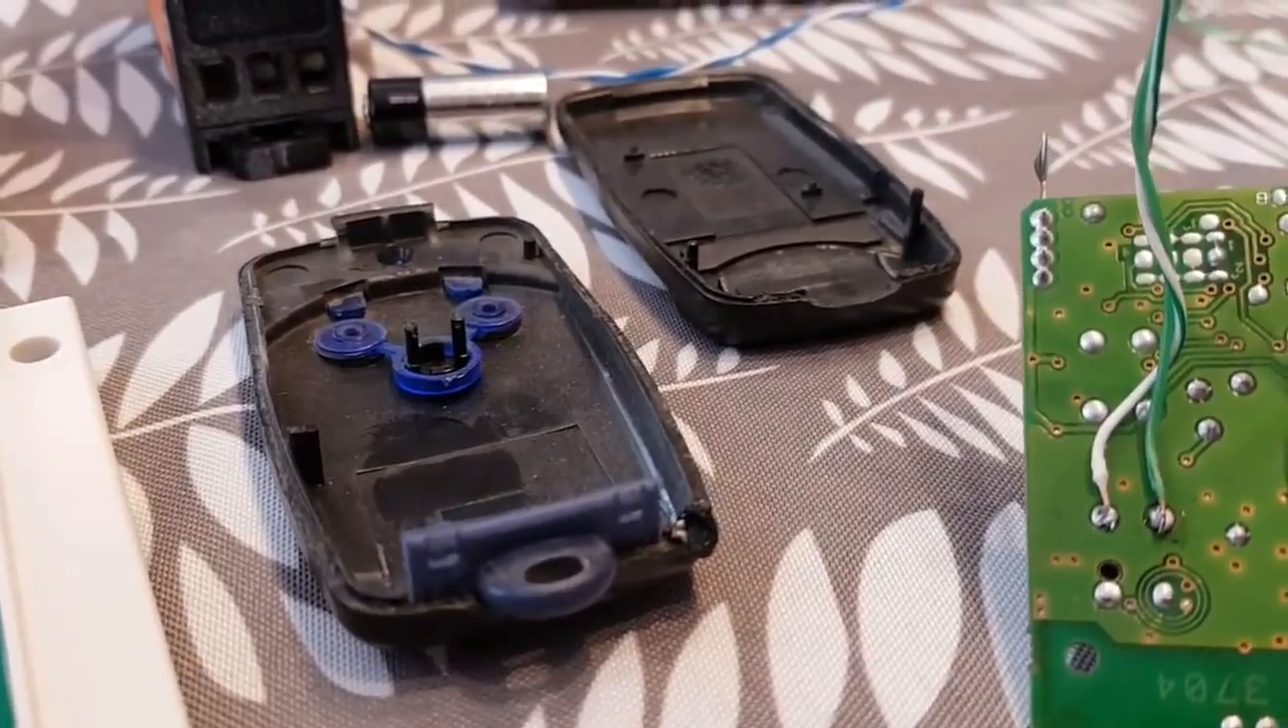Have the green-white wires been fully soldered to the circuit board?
Yes.